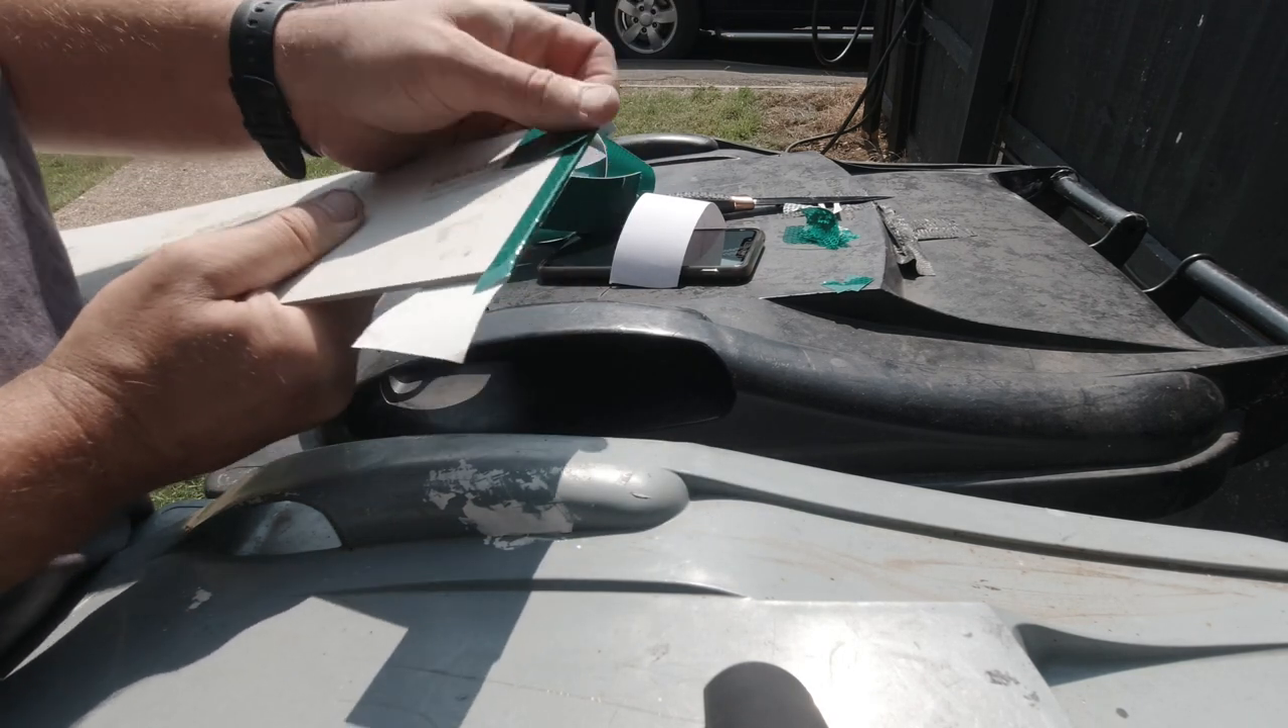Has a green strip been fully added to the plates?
No.